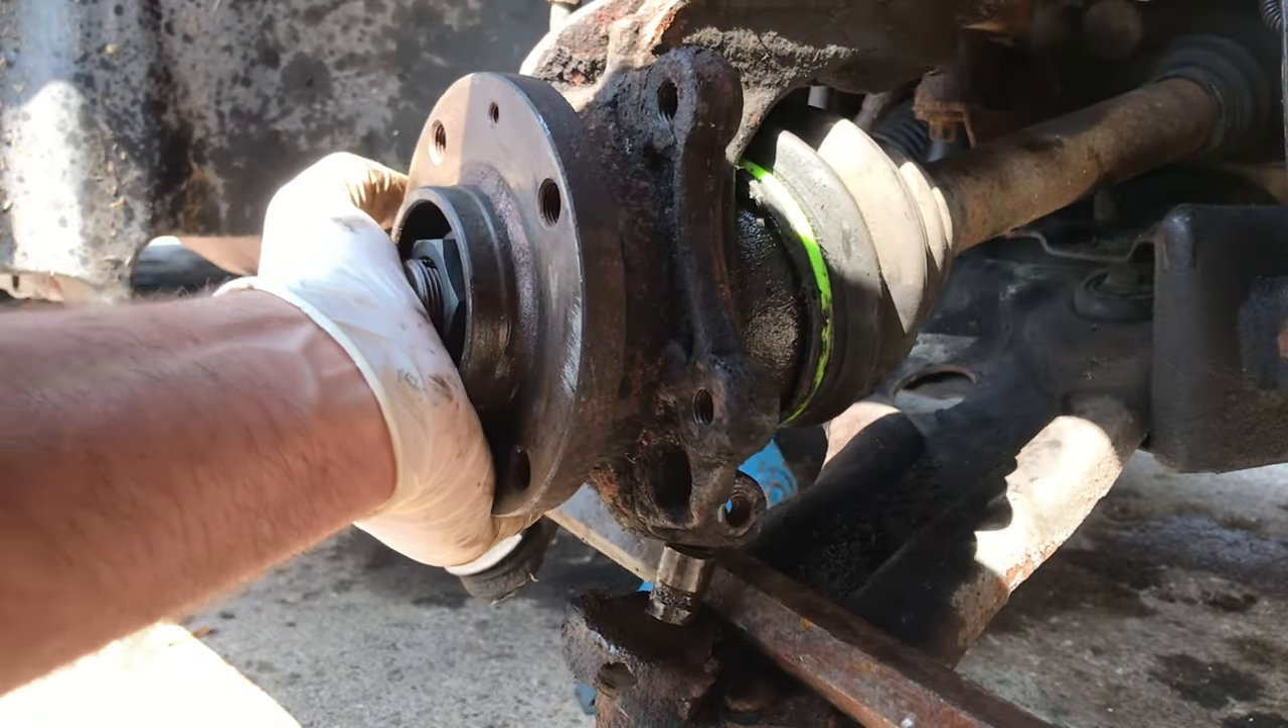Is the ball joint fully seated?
No.